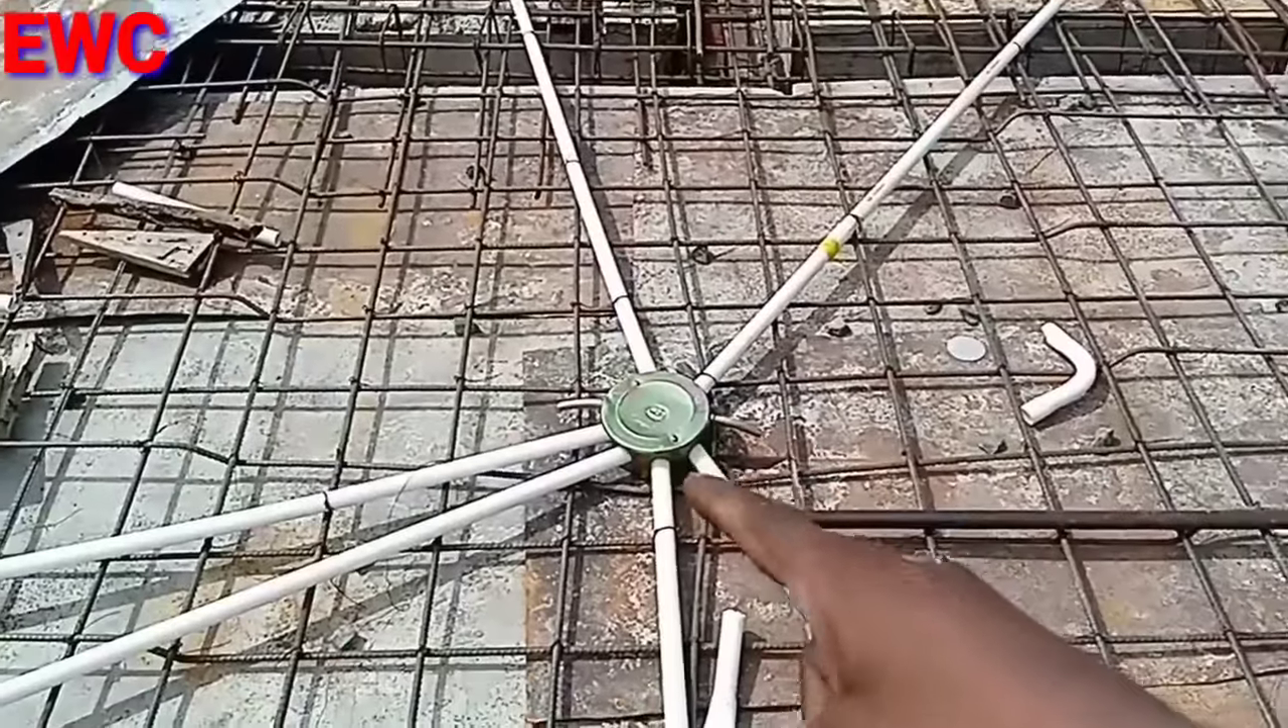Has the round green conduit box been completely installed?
Yes.